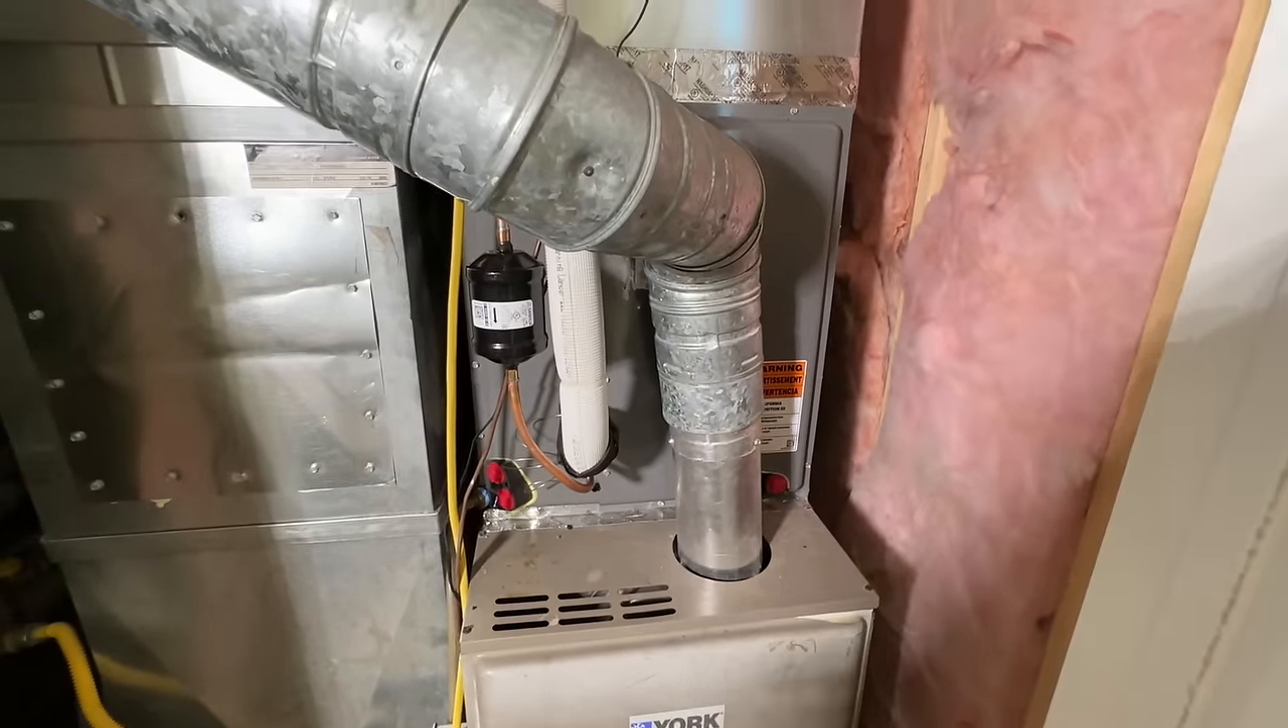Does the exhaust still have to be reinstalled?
No.